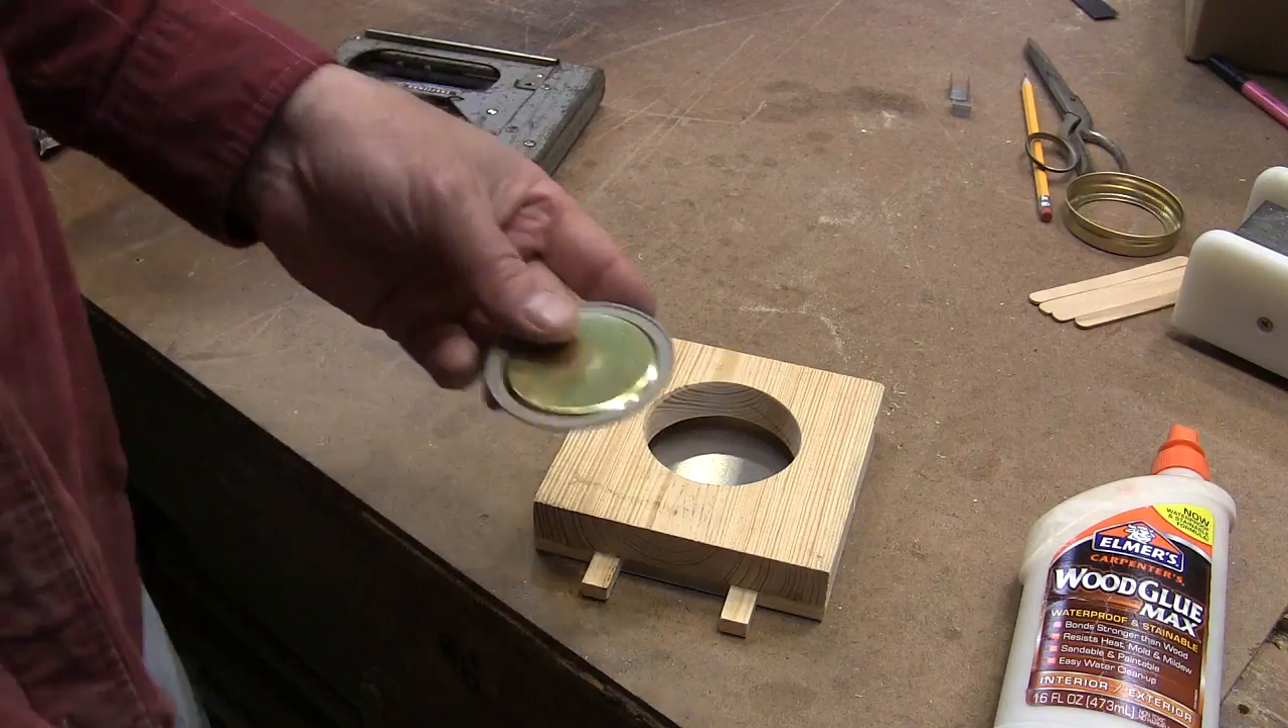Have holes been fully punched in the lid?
No.